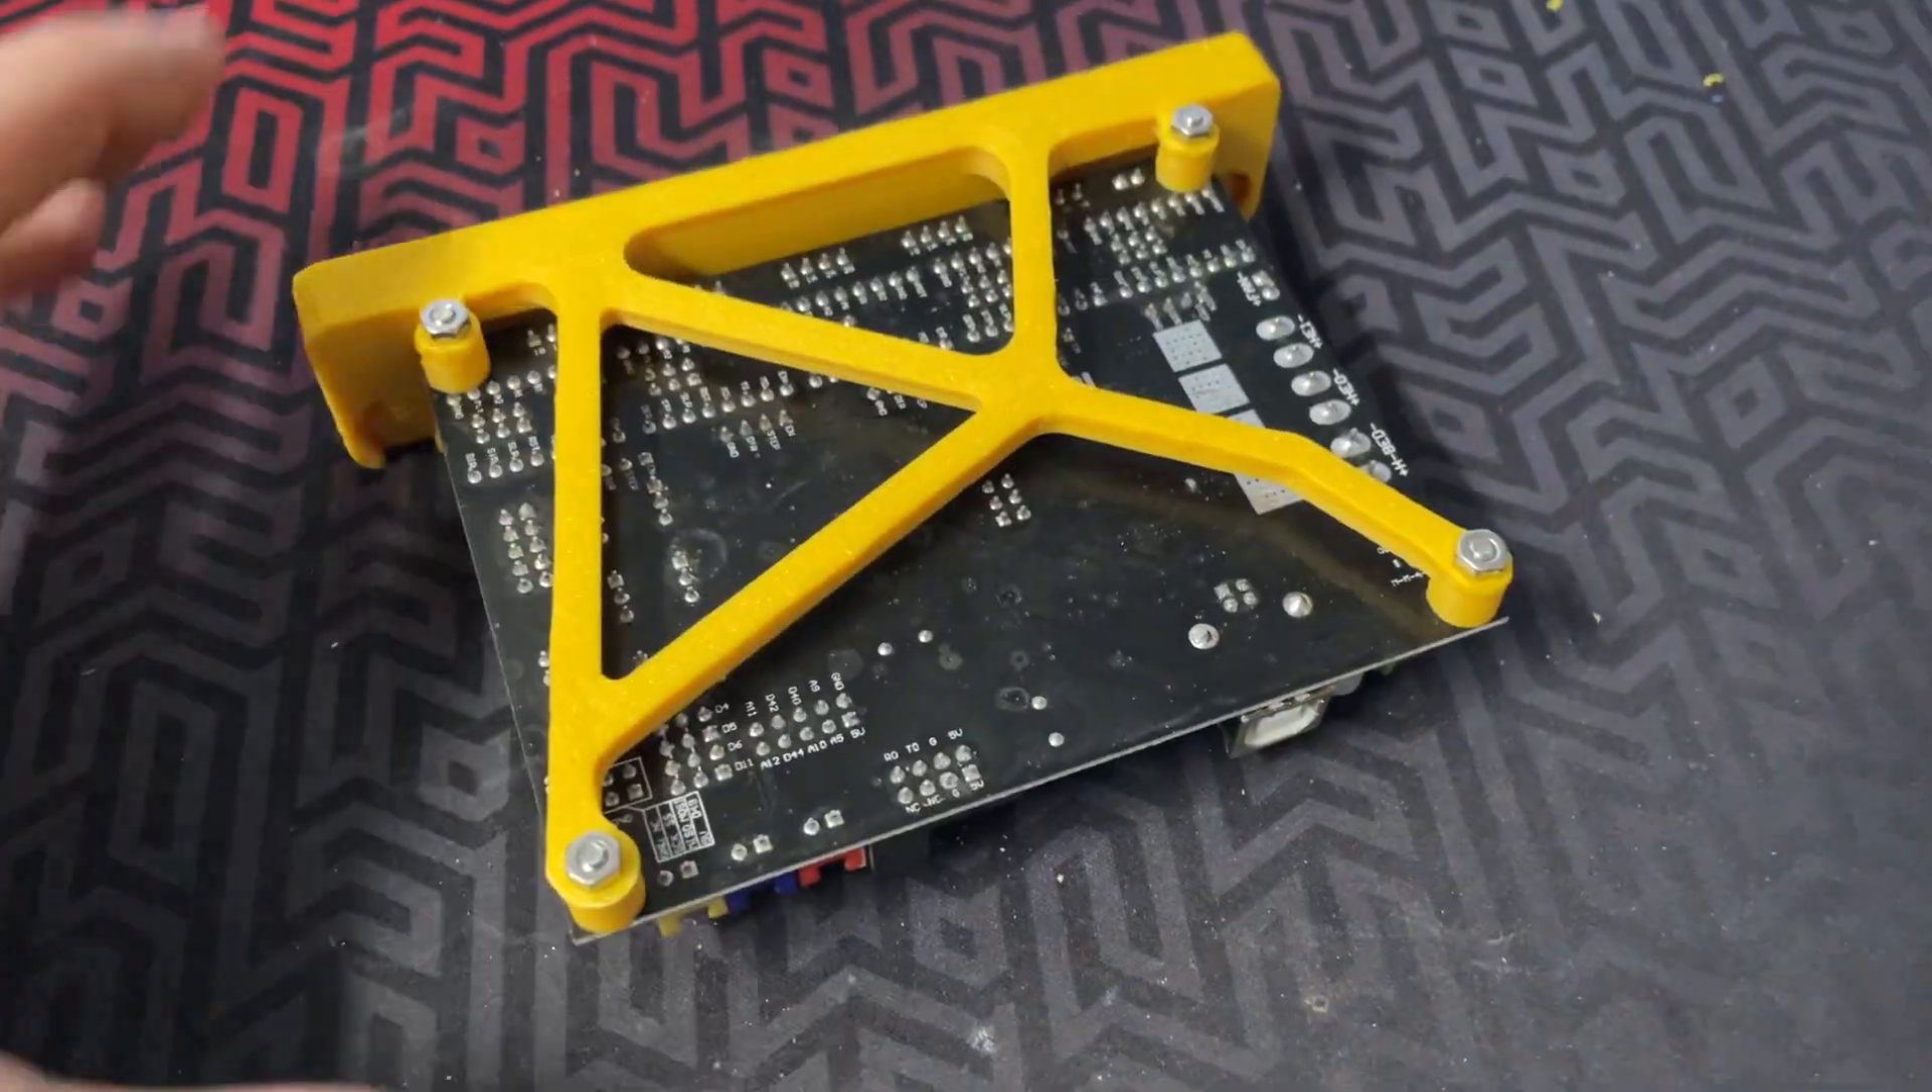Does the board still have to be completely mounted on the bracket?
No.